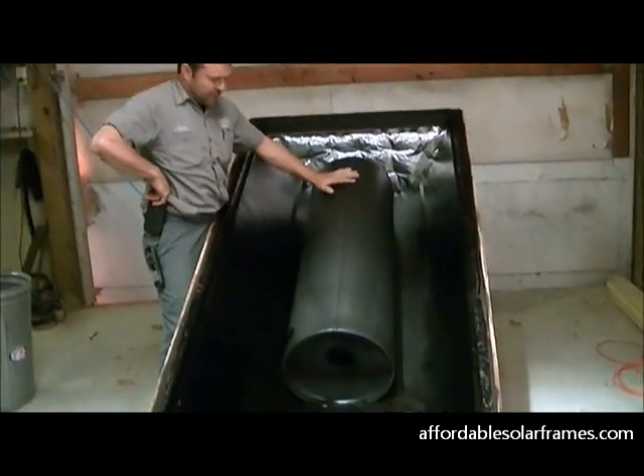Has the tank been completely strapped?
No.